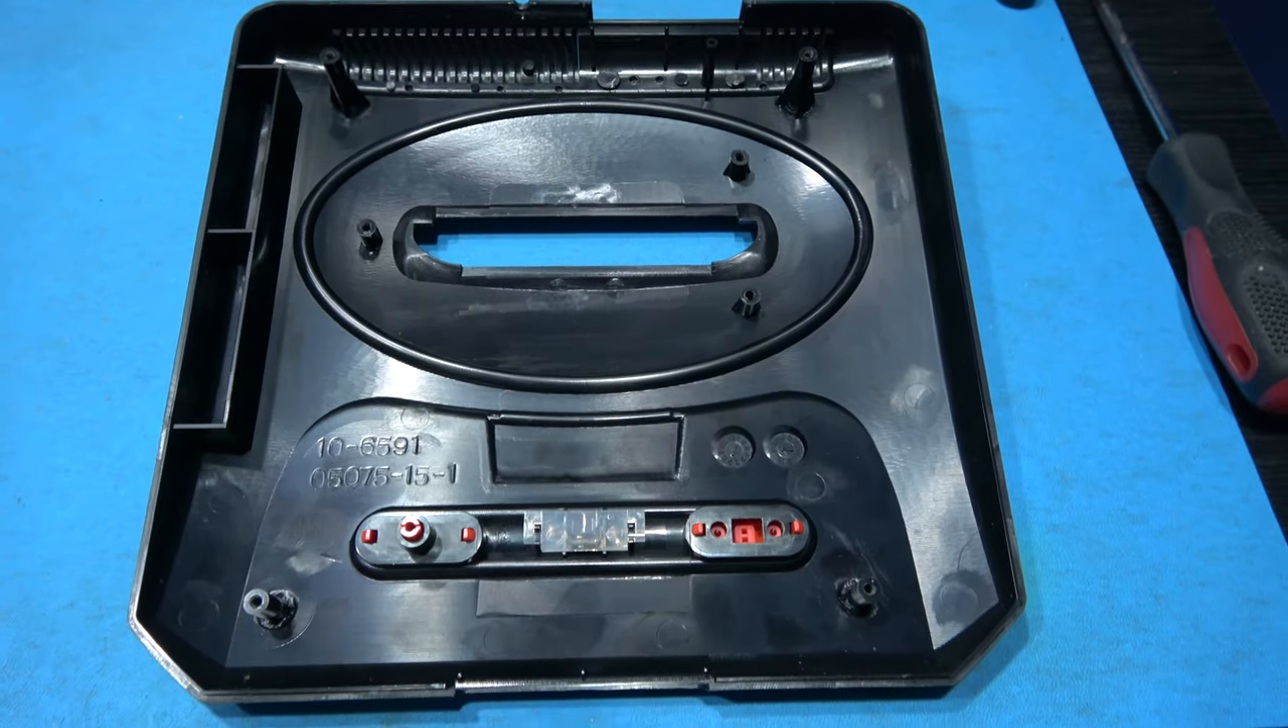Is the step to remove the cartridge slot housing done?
Yes.